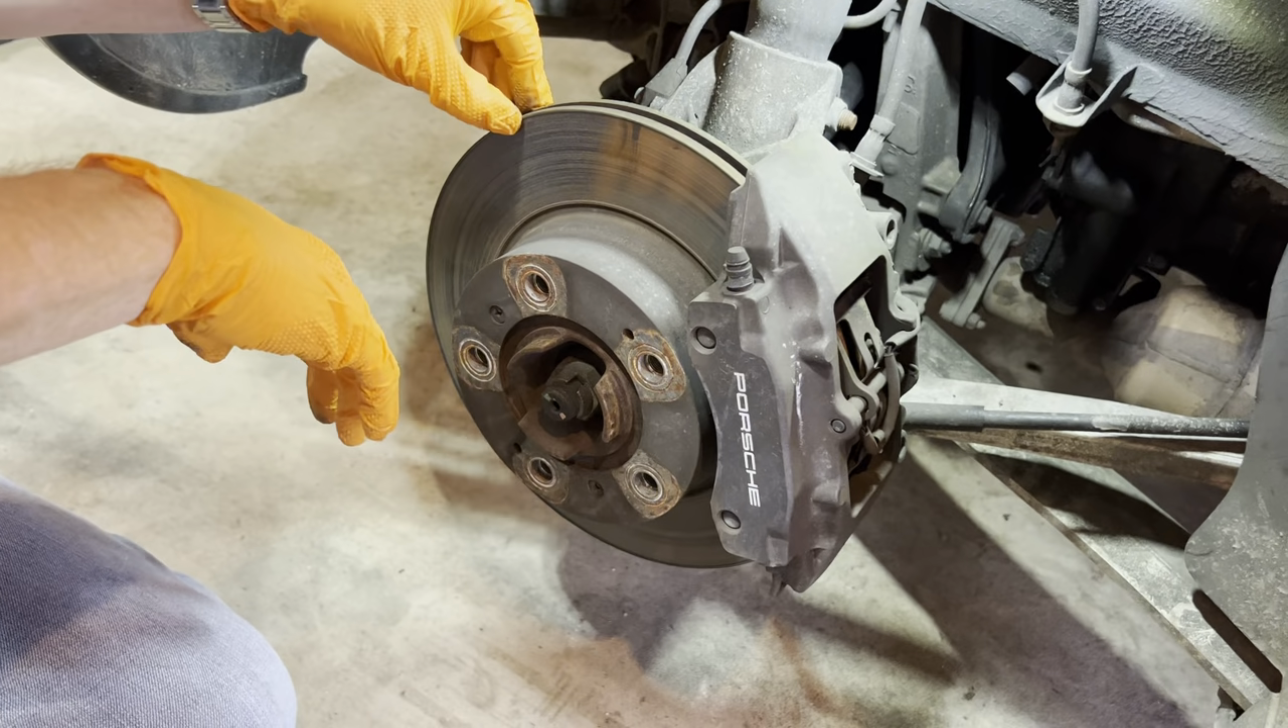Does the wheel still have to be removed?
No.